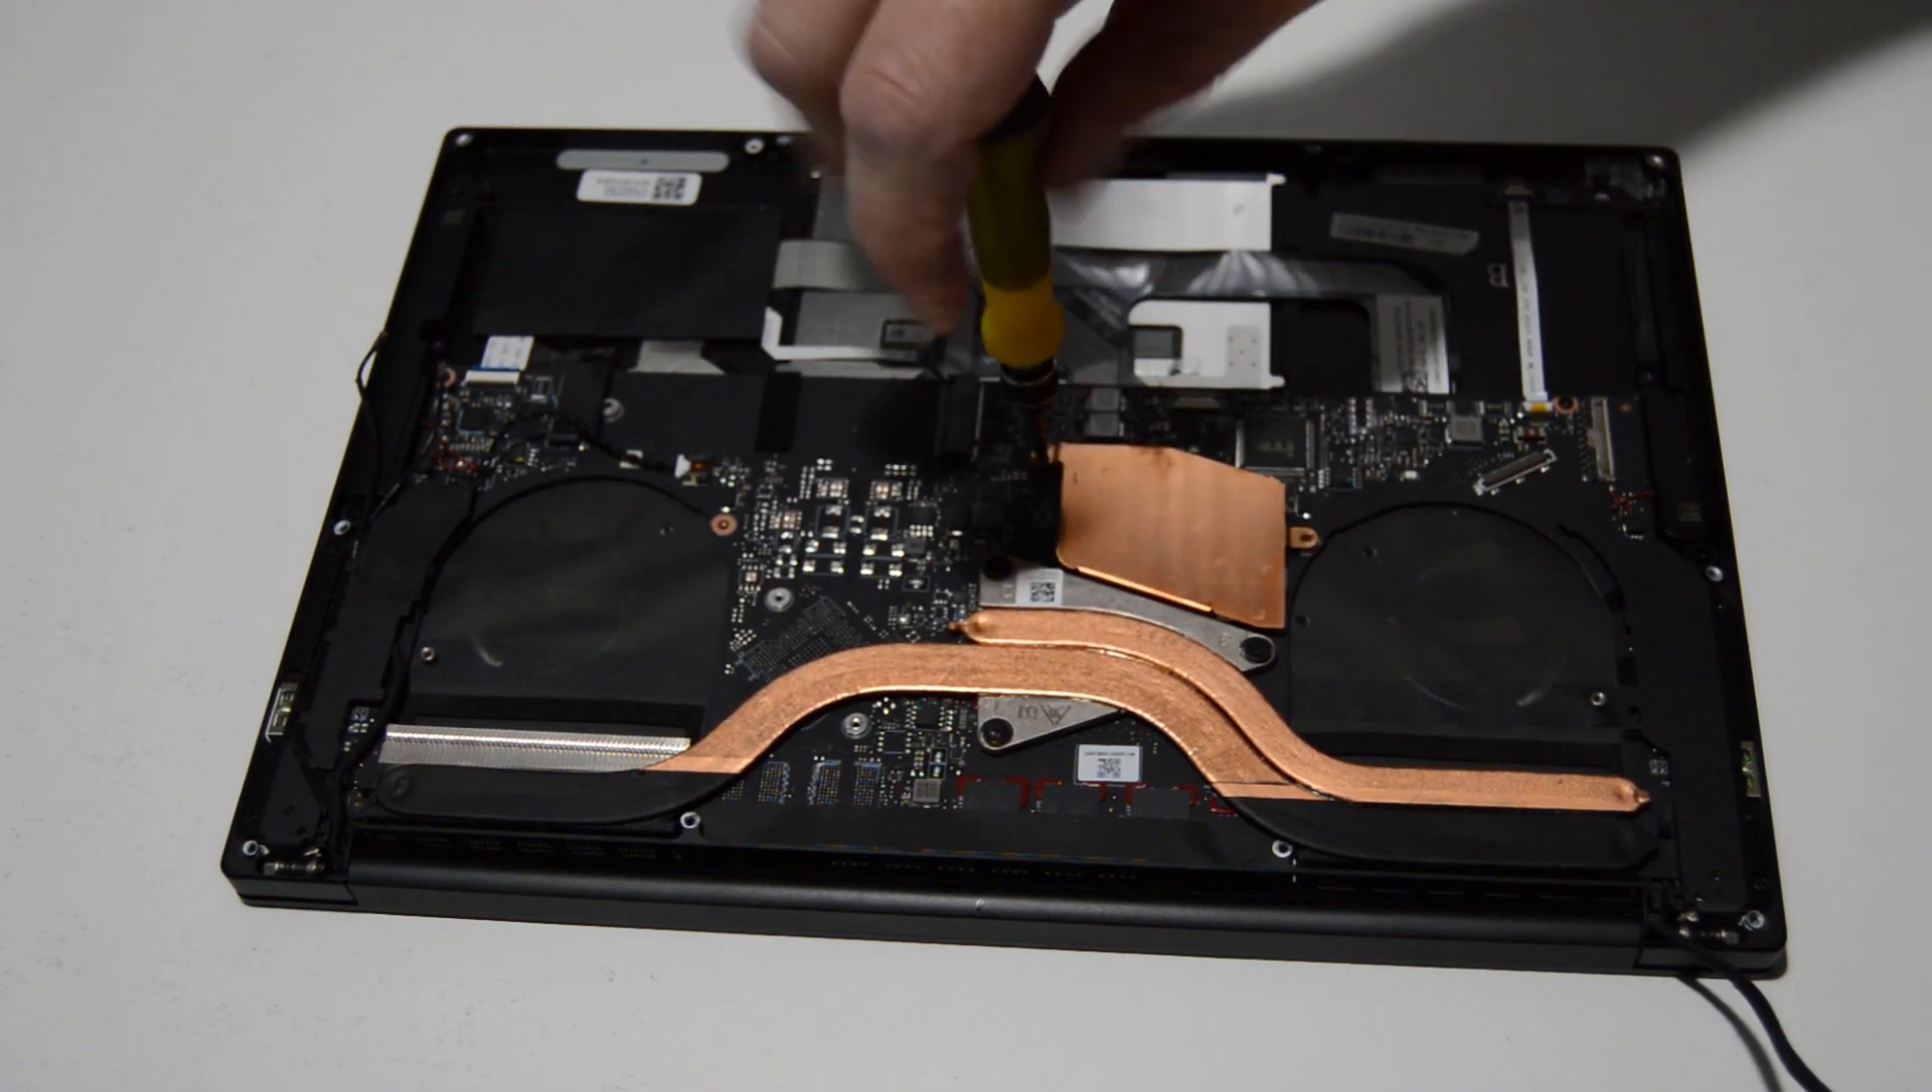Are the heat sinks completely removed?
No.